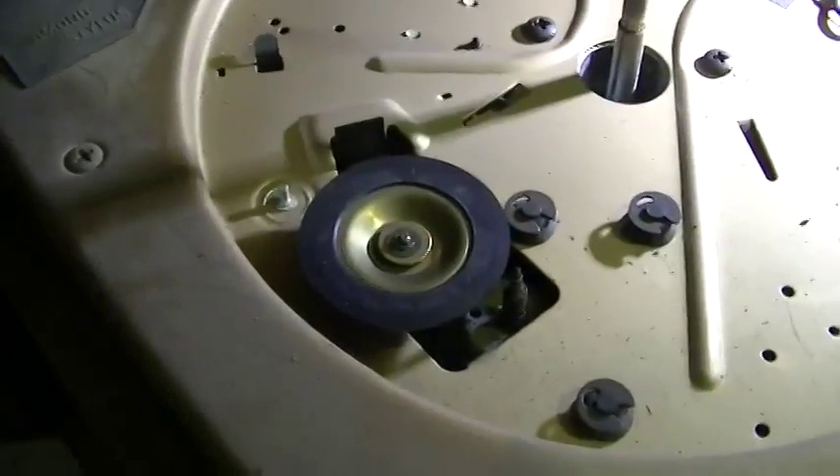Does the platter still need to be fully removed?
No.